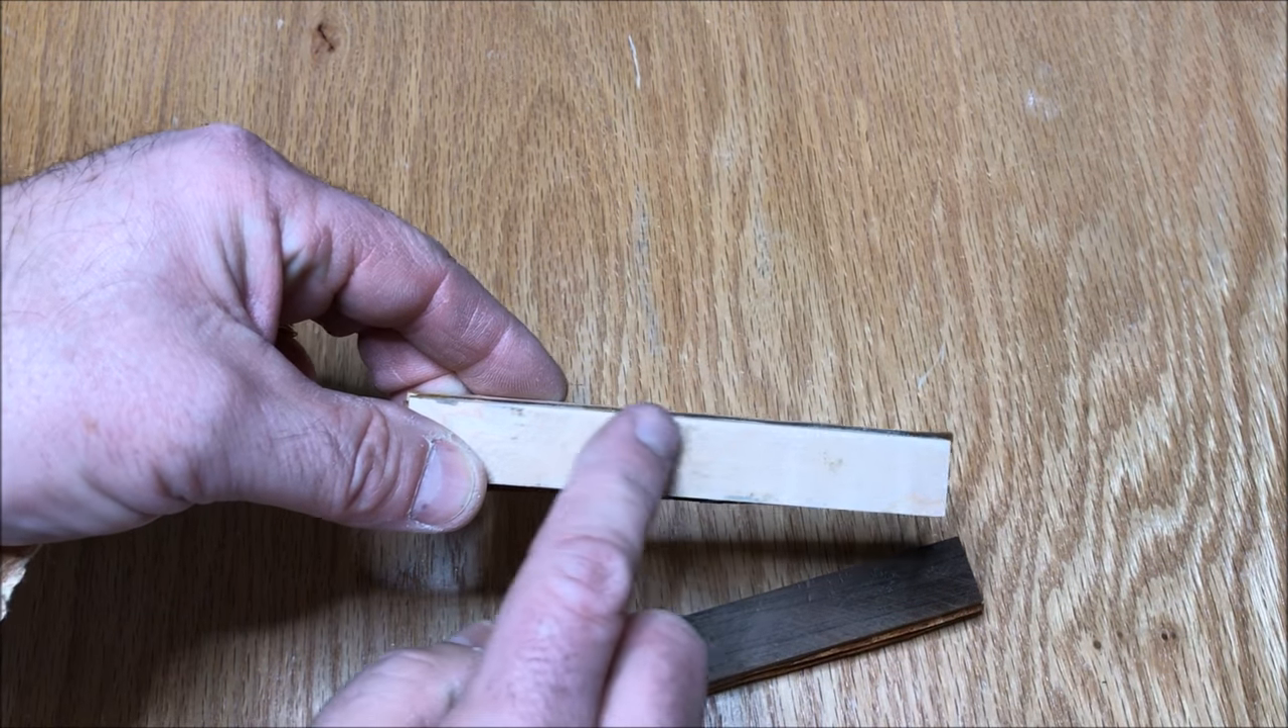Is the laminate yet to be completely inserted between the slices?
Yes.